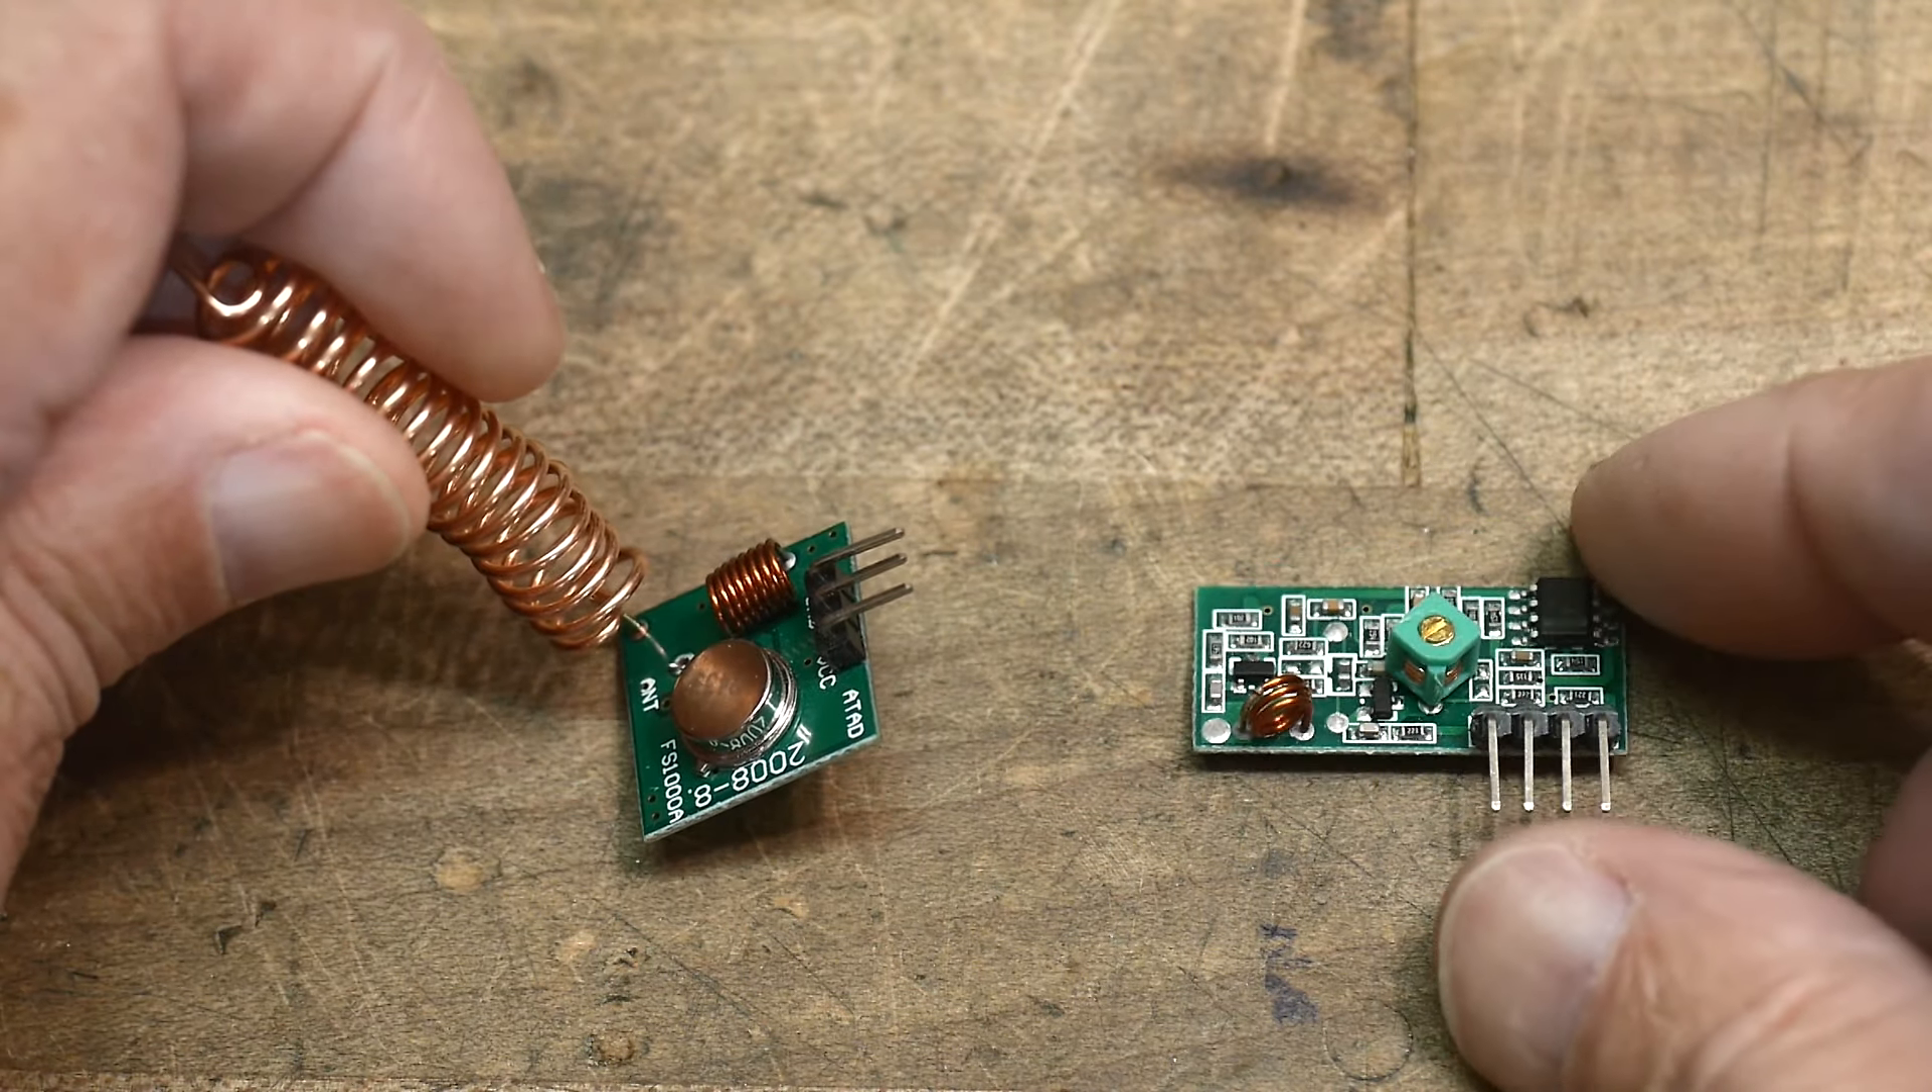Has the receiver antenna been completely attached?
No.